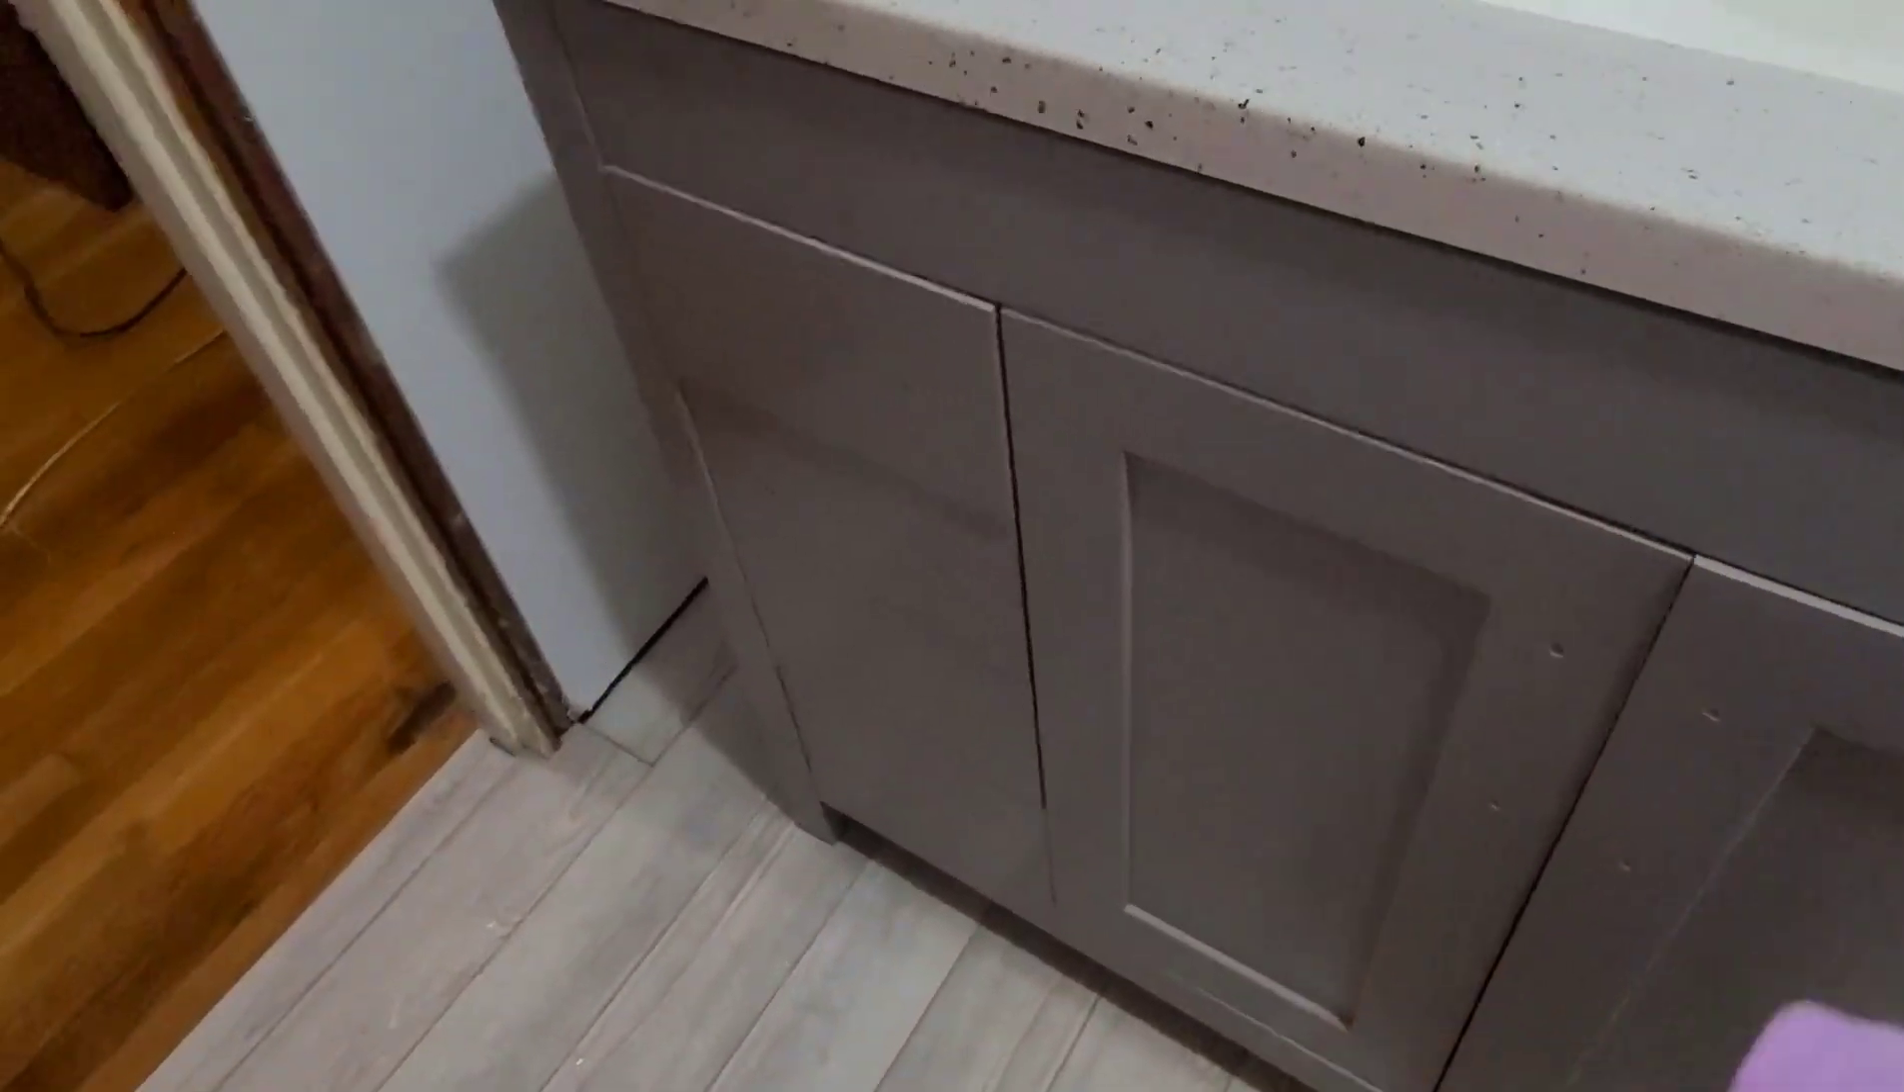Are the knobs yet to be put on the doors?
Yes.